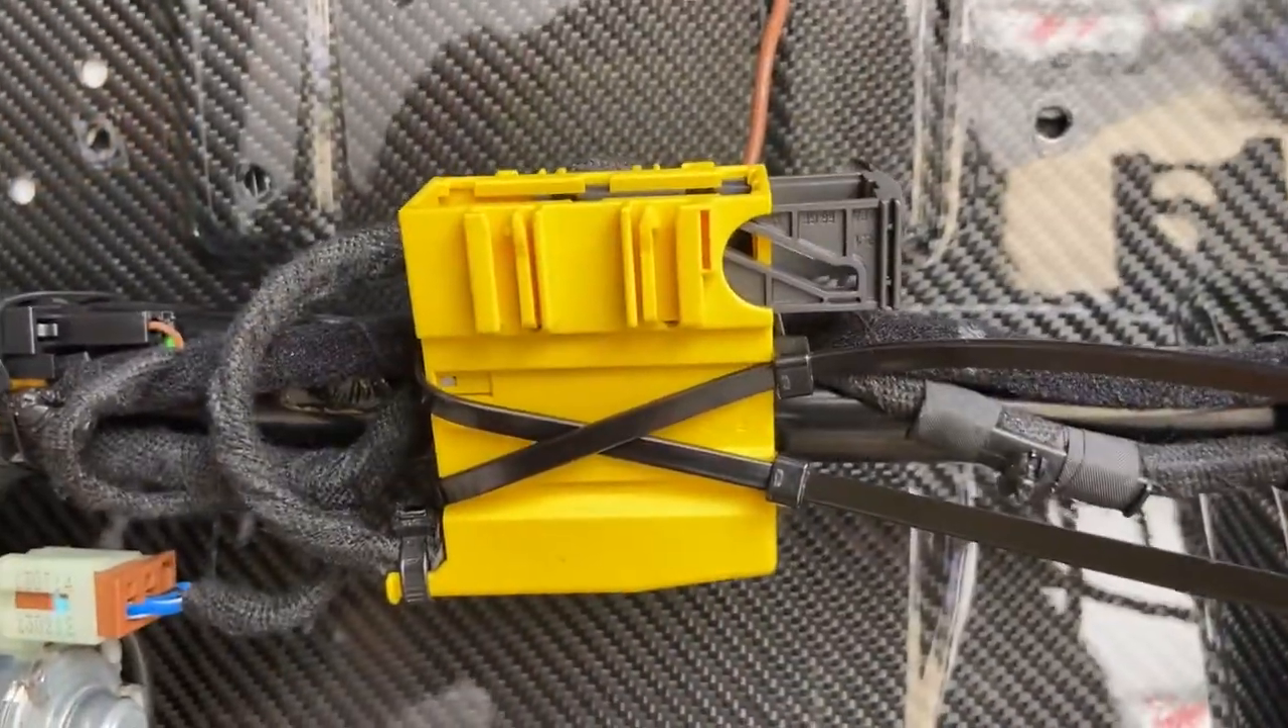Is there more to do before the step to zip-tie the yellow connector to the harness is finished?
No.